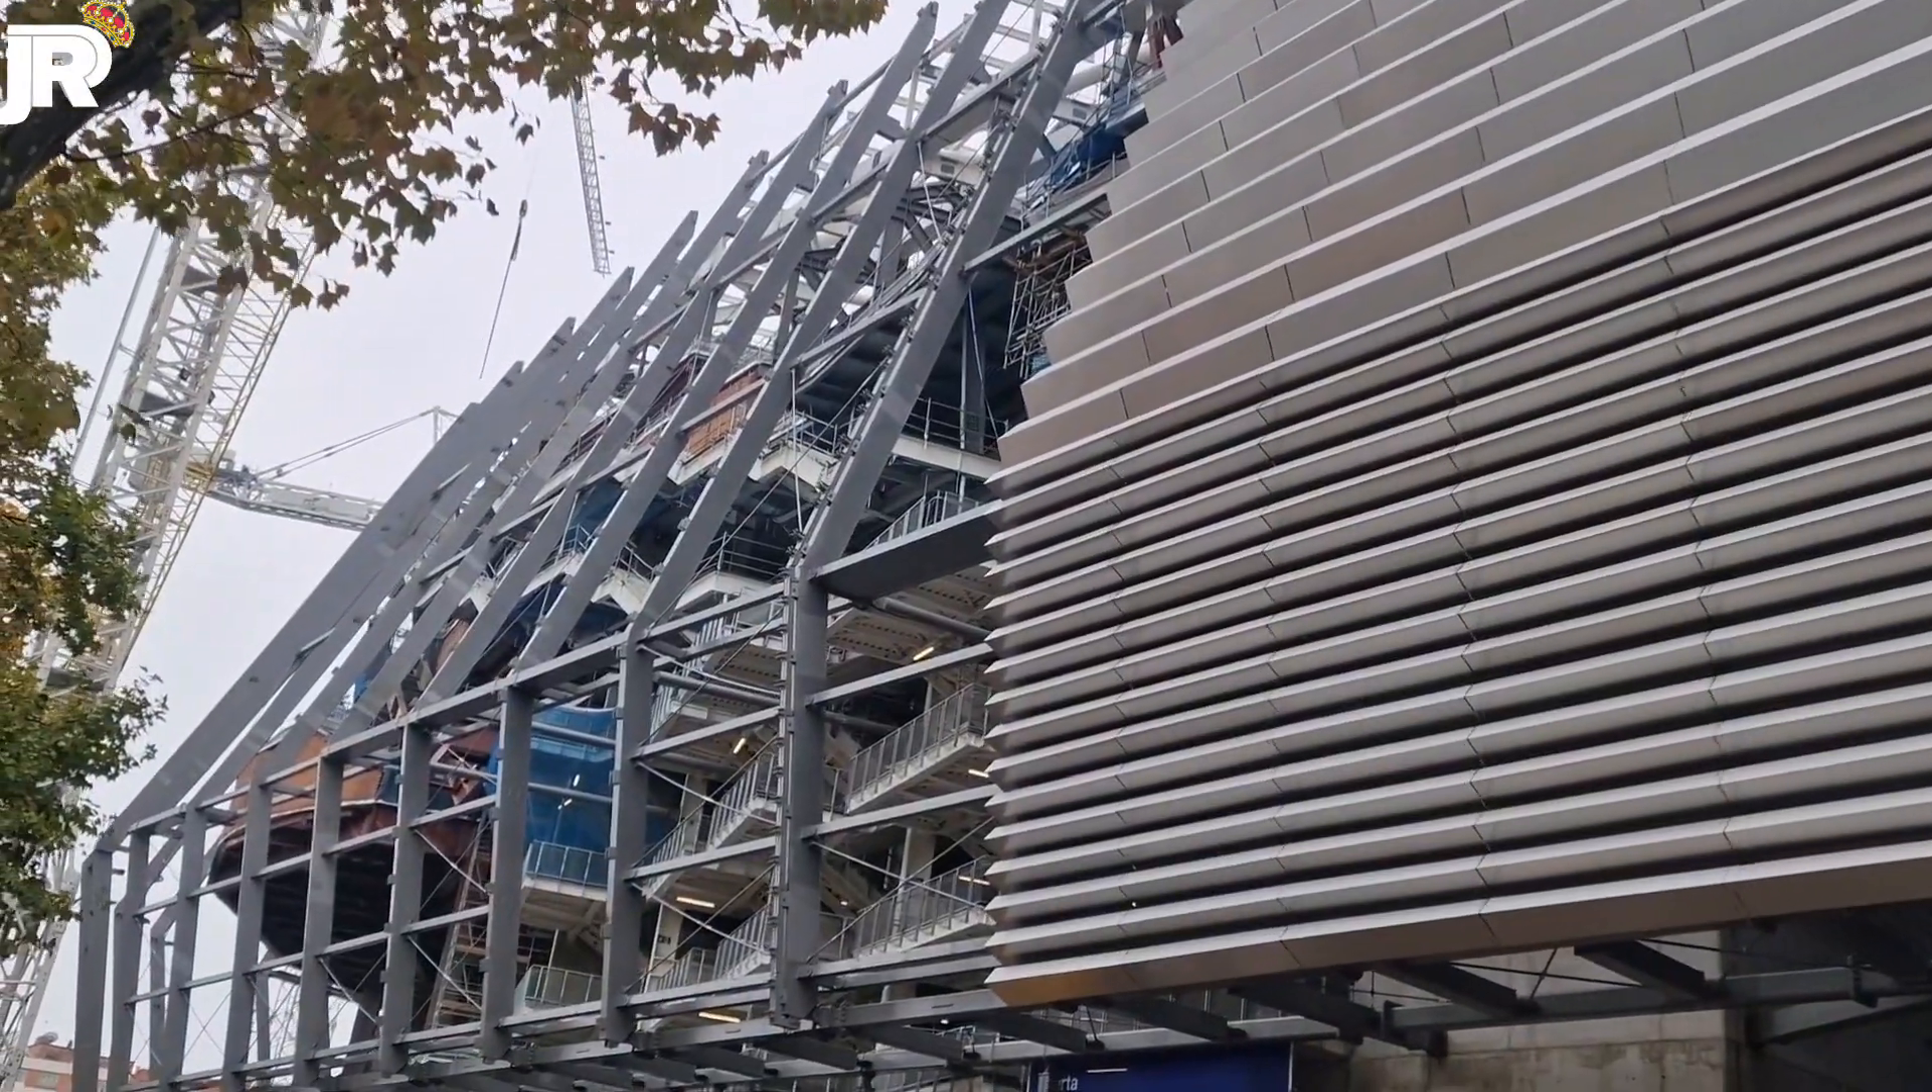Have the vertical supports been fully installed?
Yes.